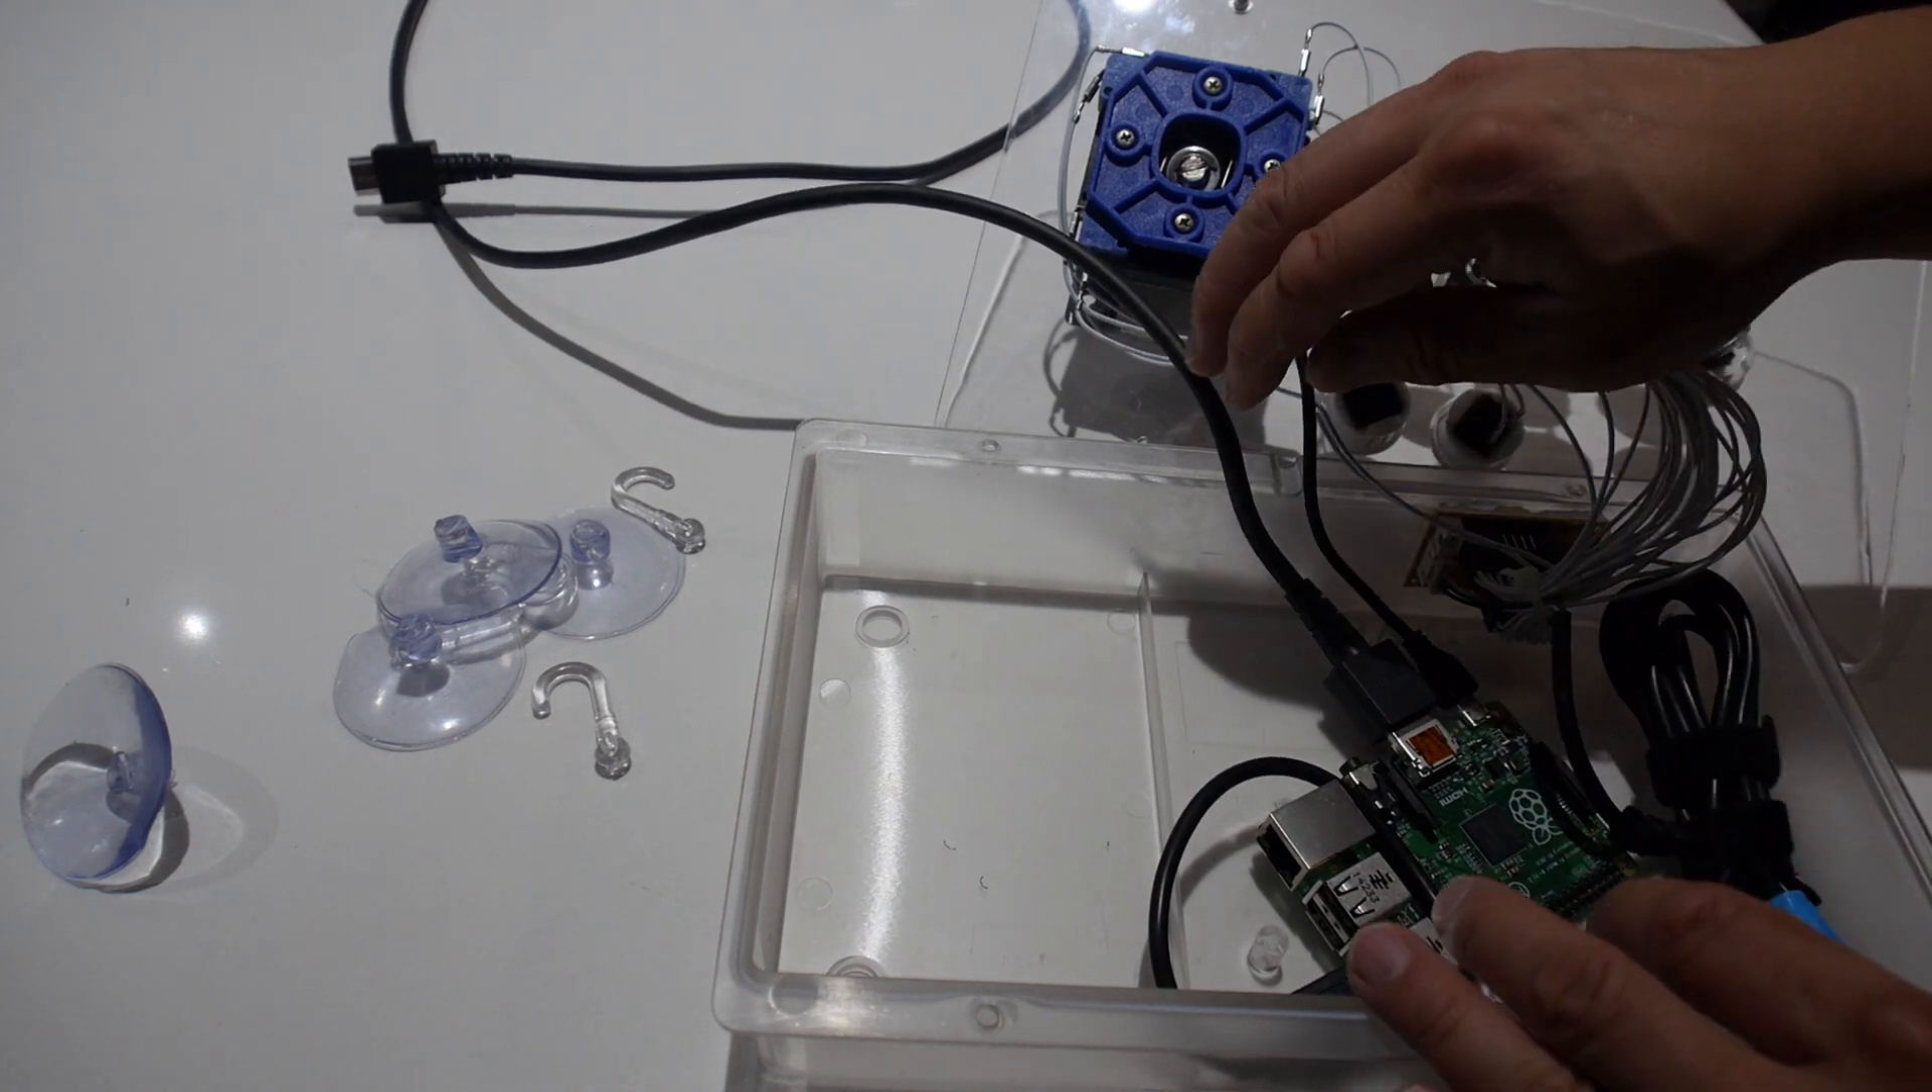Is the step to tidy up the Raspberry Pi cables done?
No.